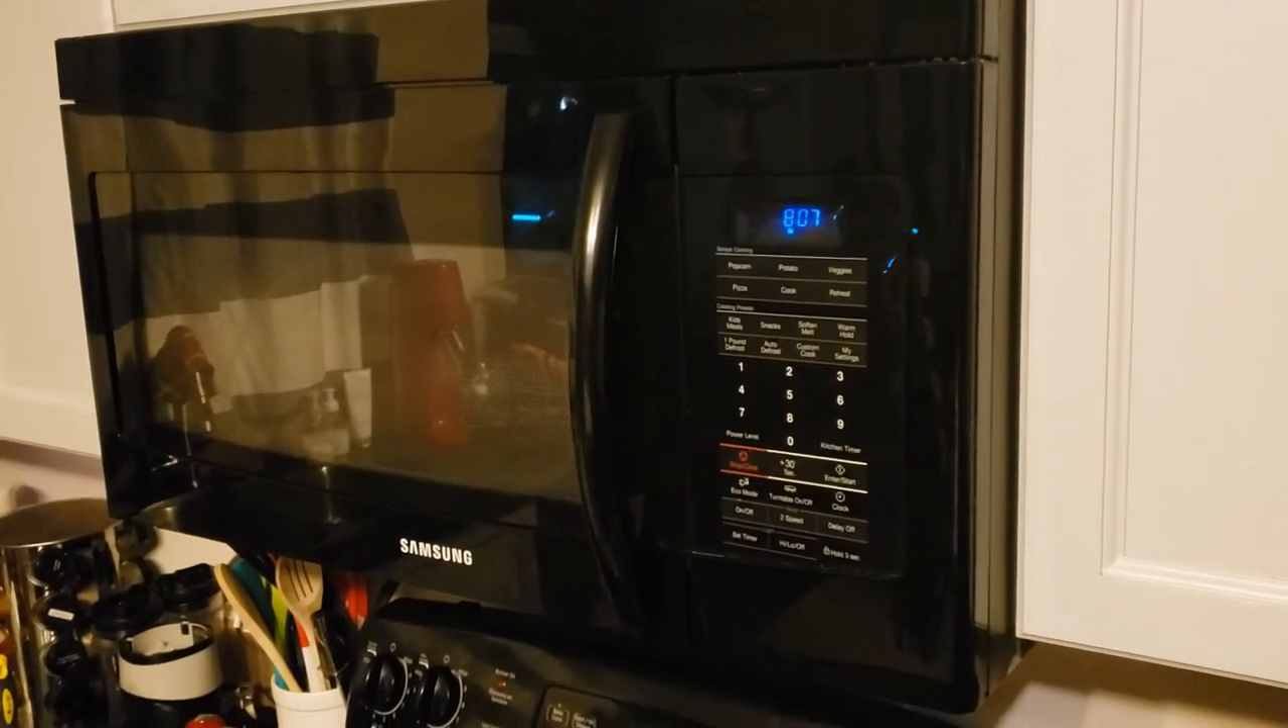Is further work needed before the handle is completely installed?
No.